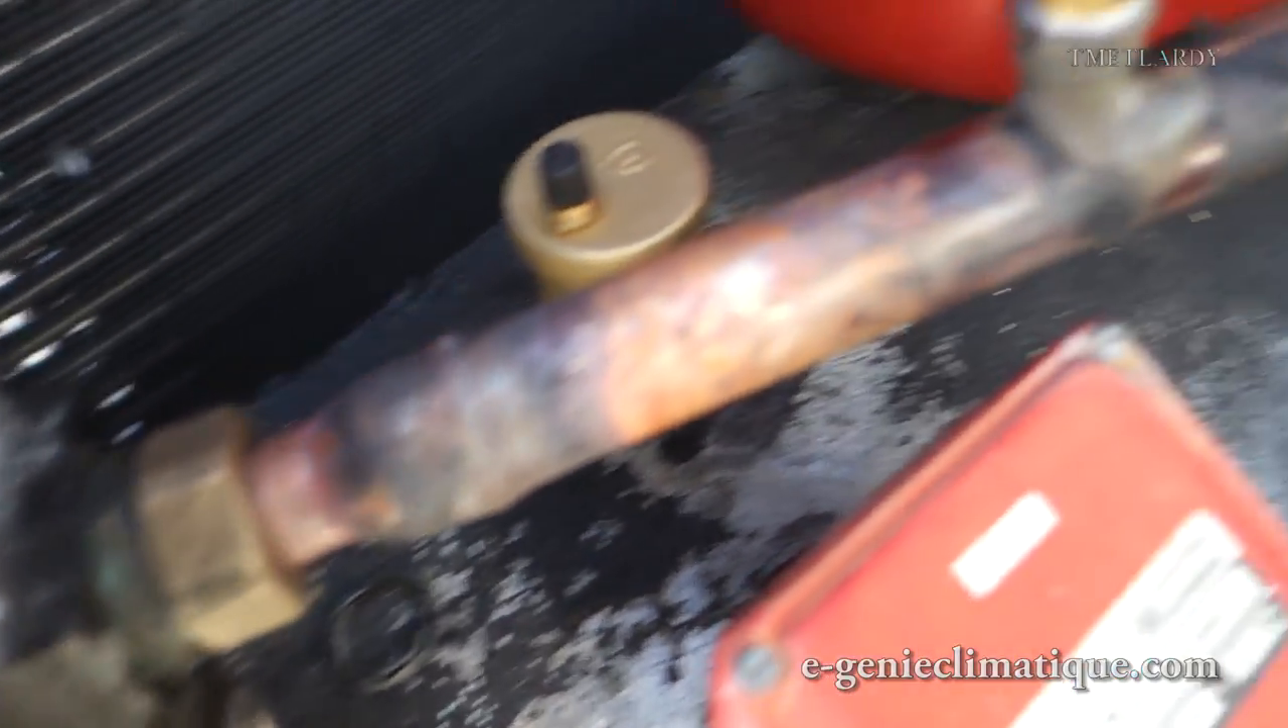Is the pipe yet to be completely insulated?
Yes.